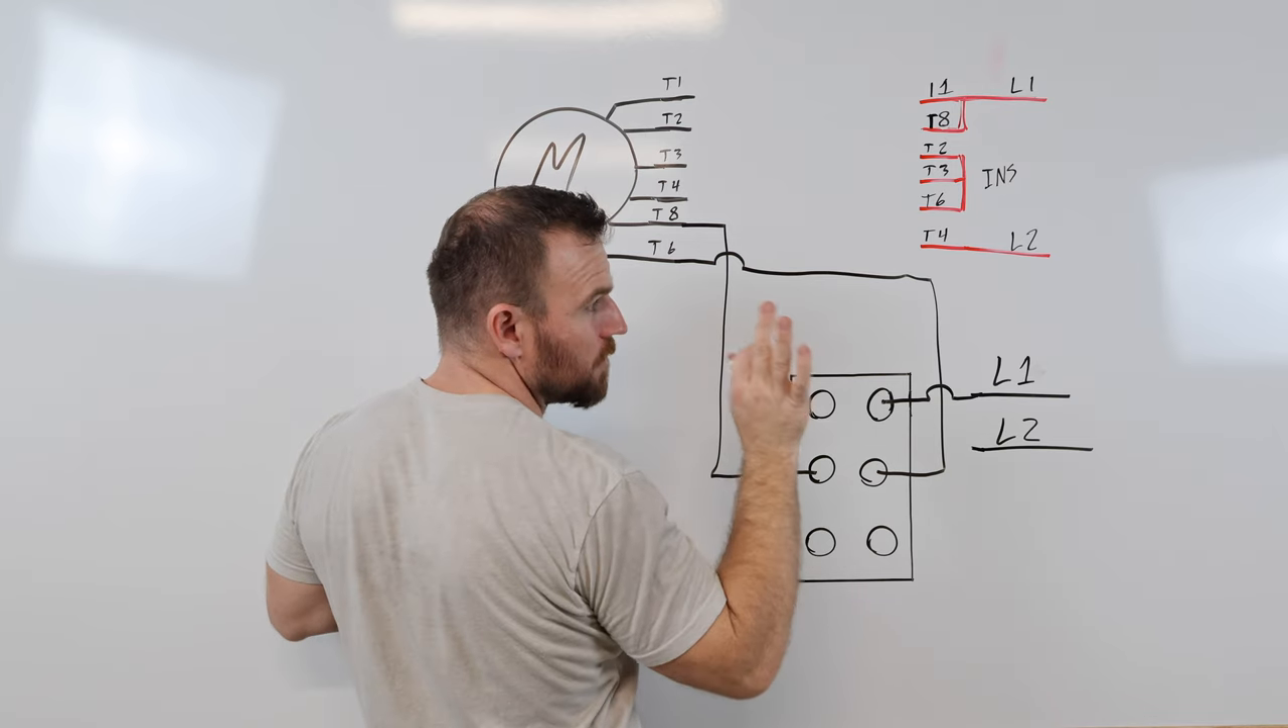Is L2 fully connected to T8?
No.